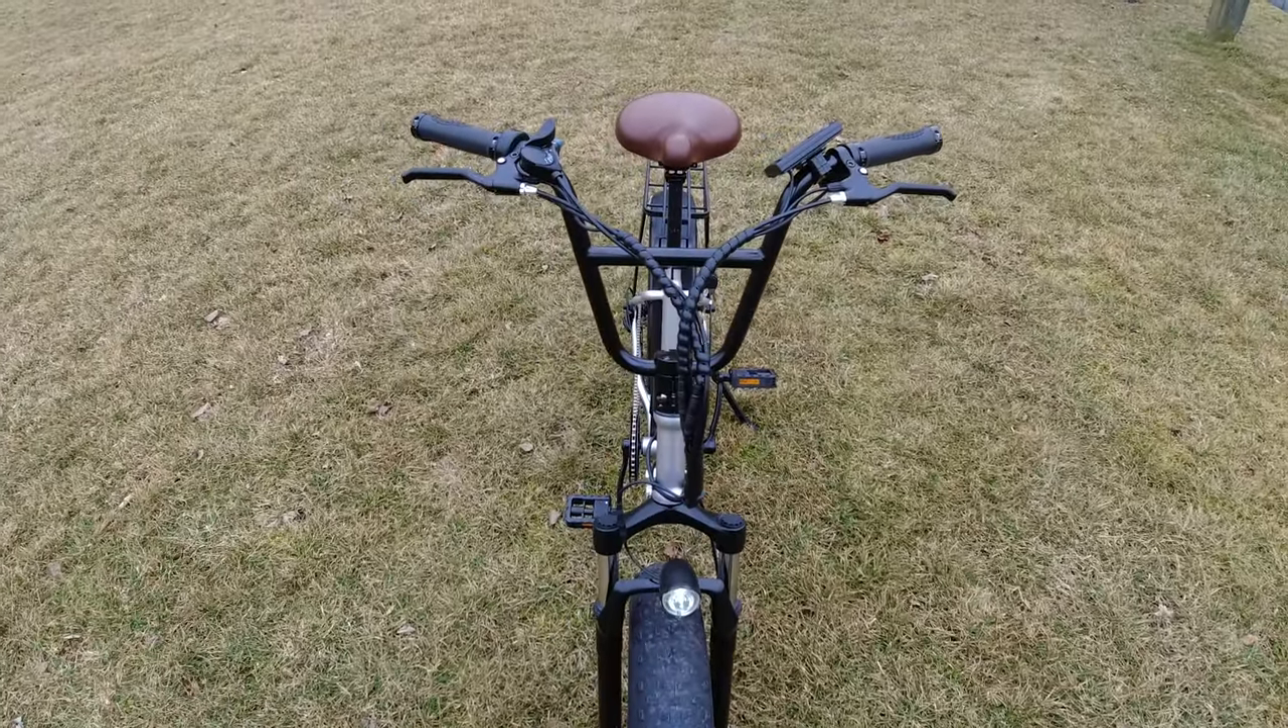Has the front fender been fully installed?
No.